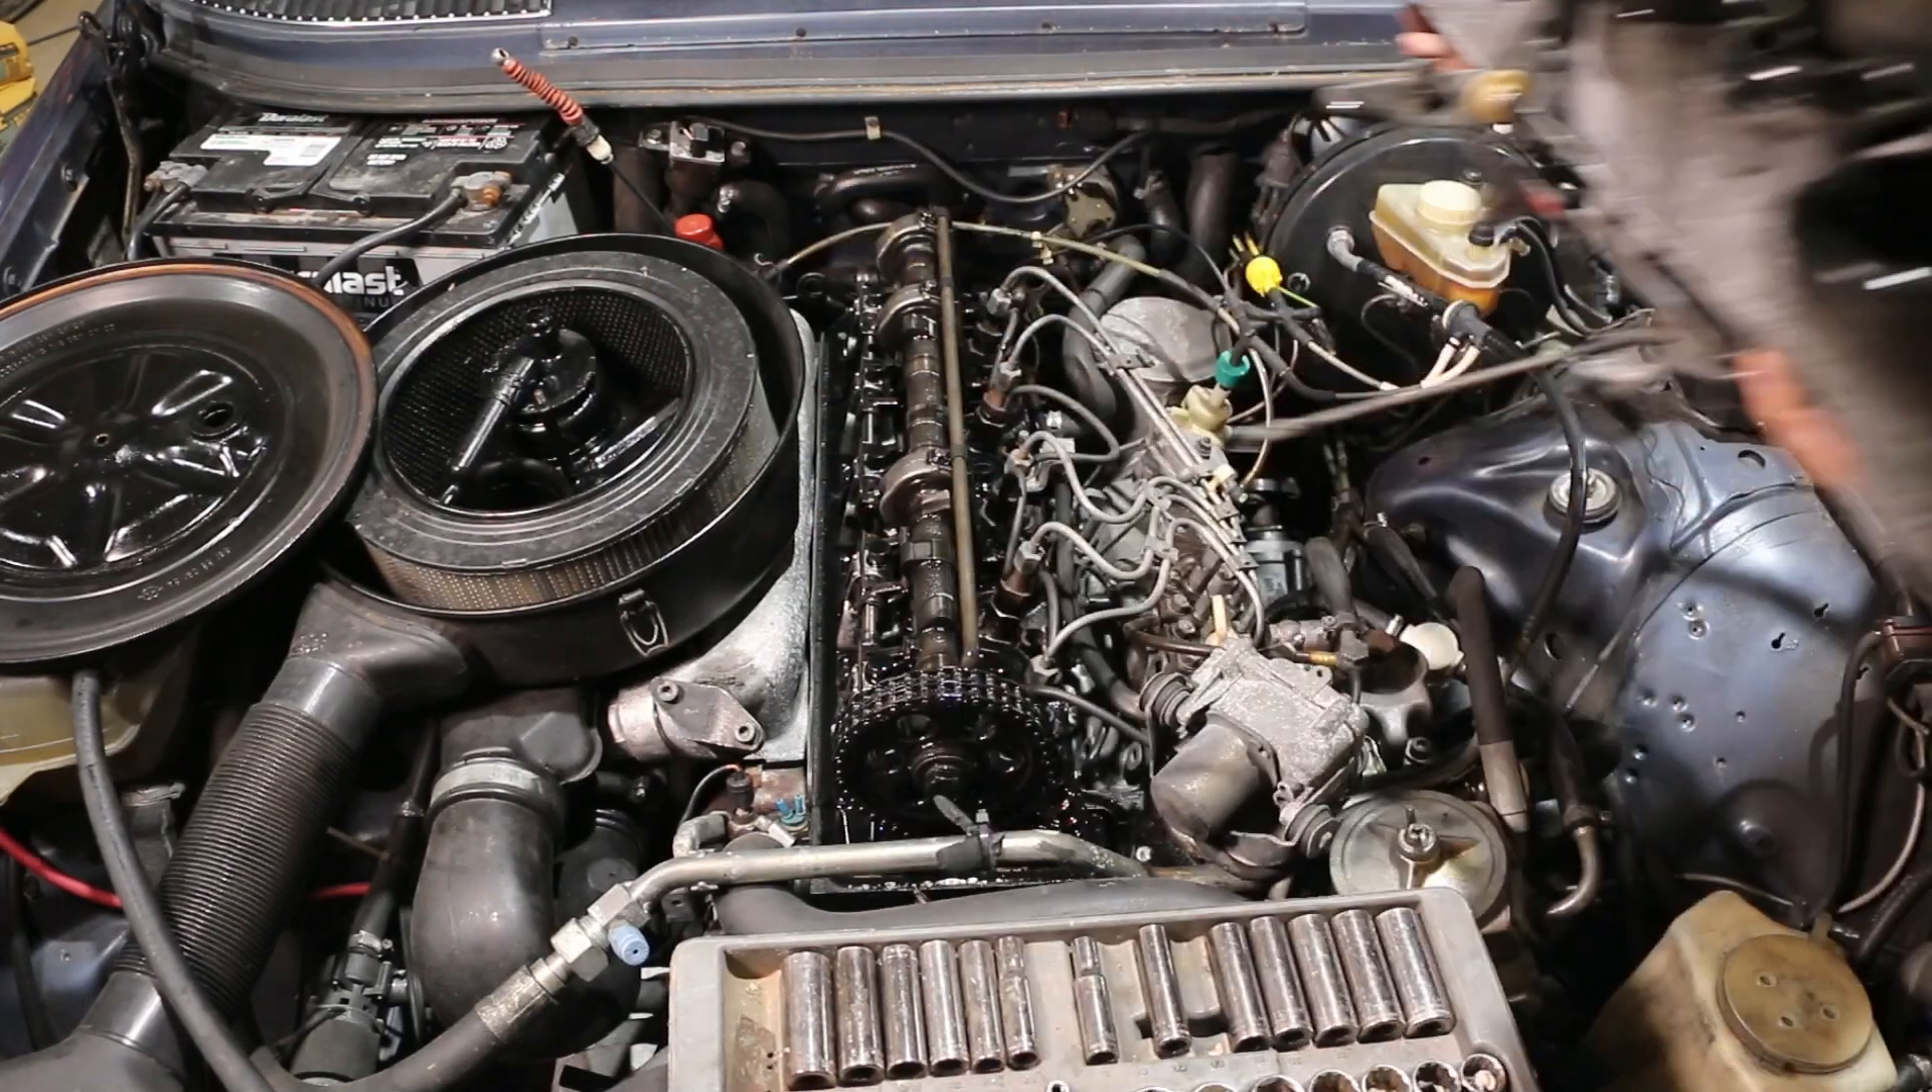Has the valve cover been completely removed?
Yes.